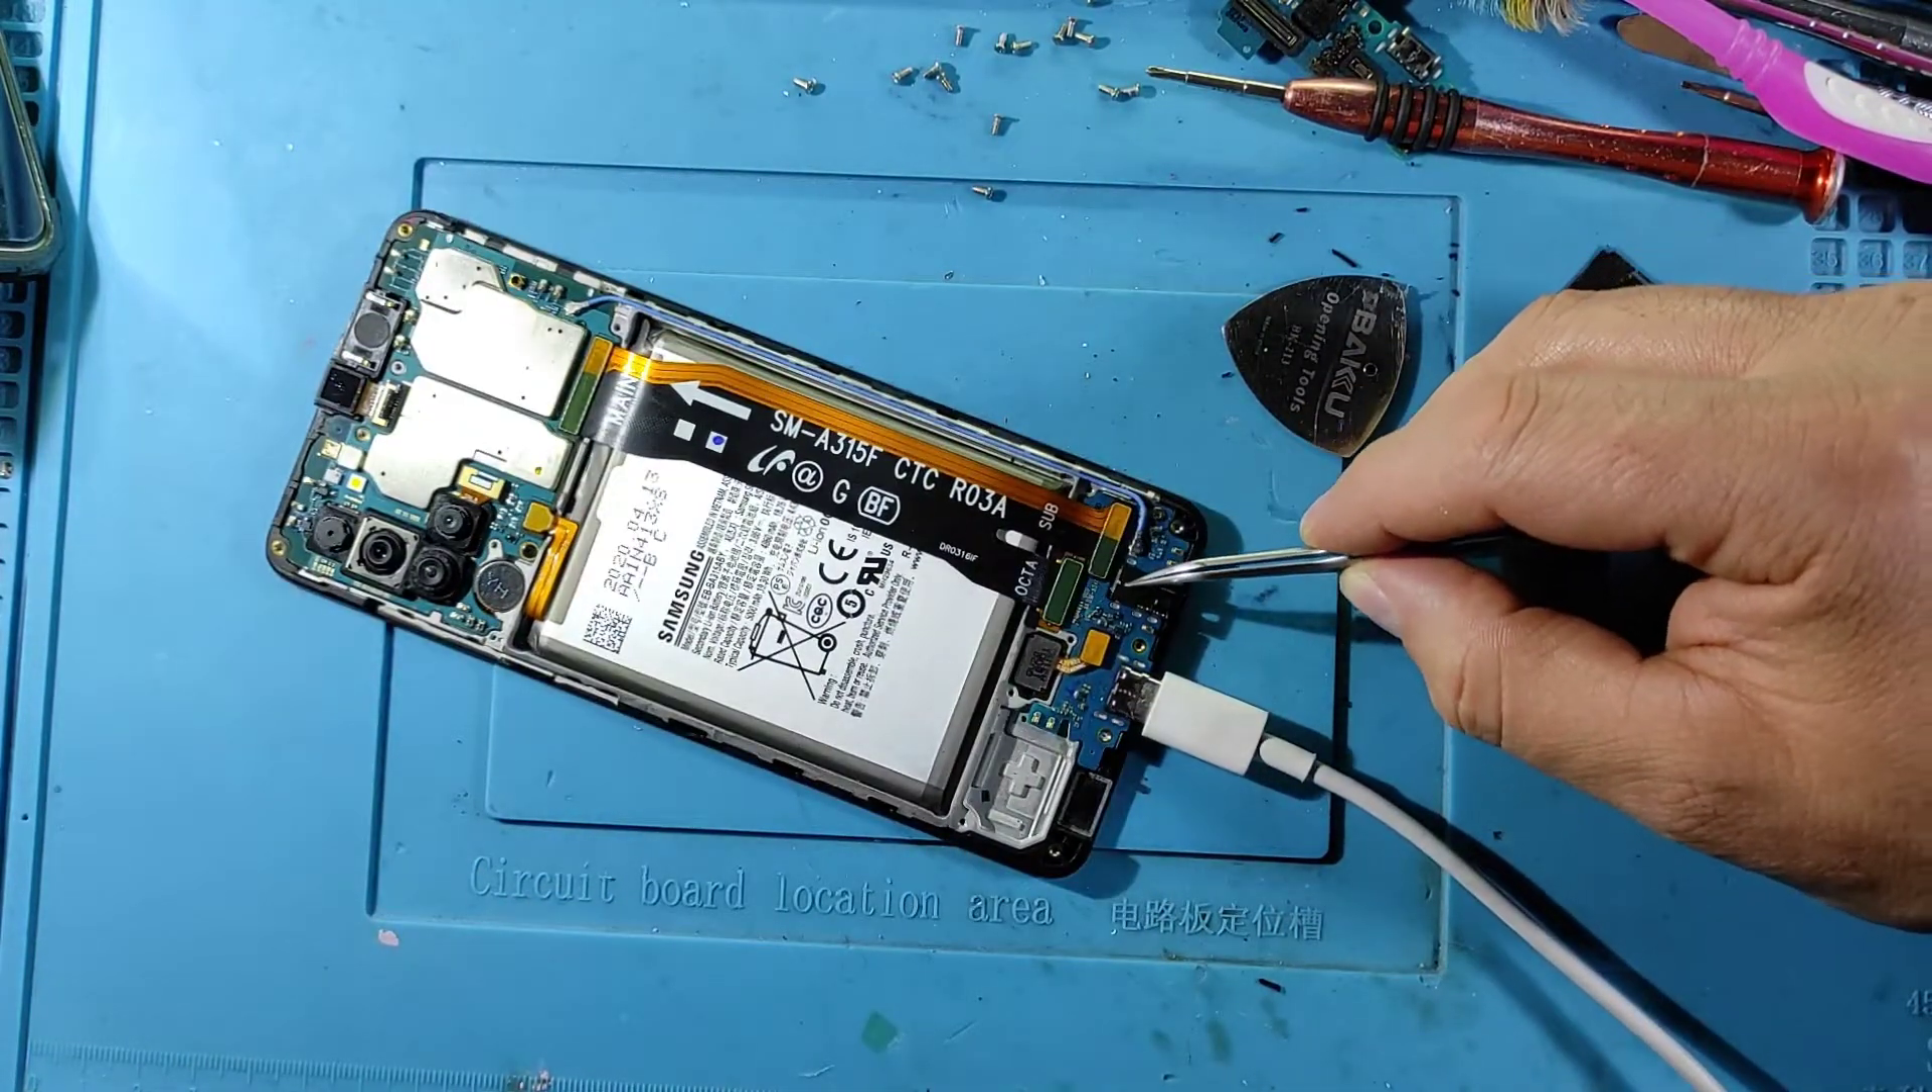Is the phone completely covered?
No.